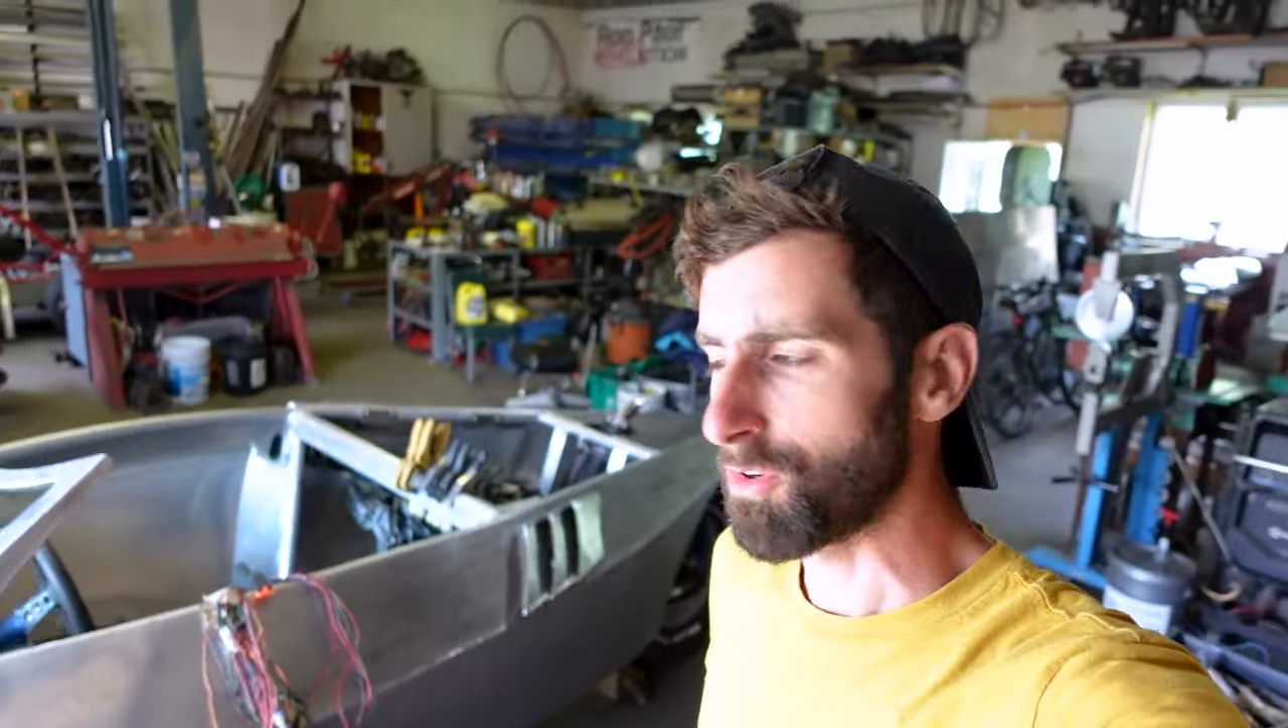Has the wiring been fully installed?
No.